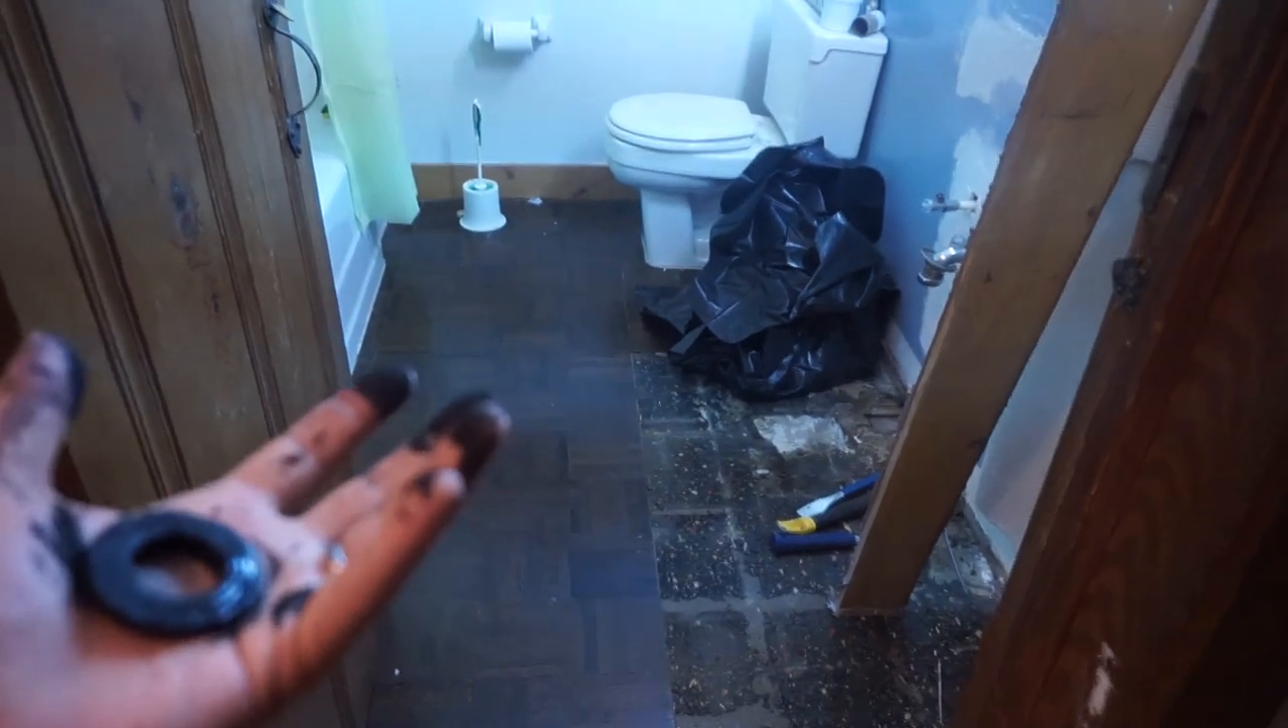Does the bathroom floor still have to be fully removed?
Yes.